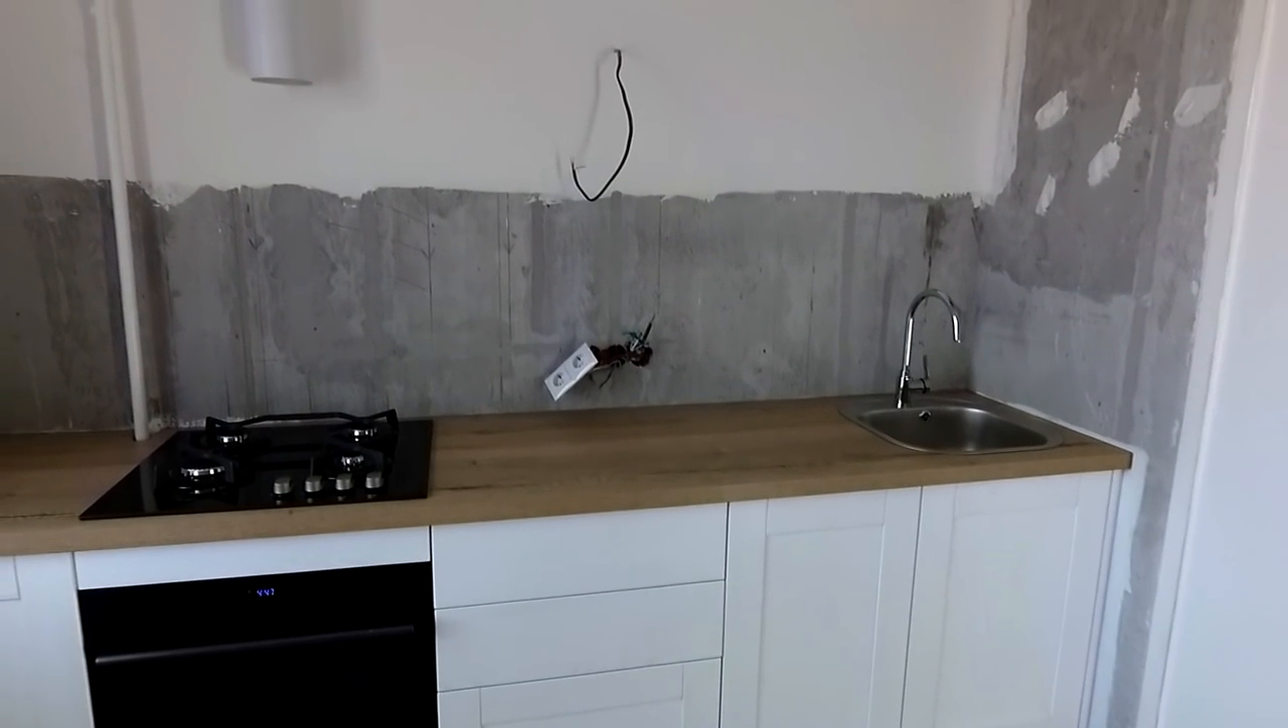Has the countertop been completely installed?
Yes.